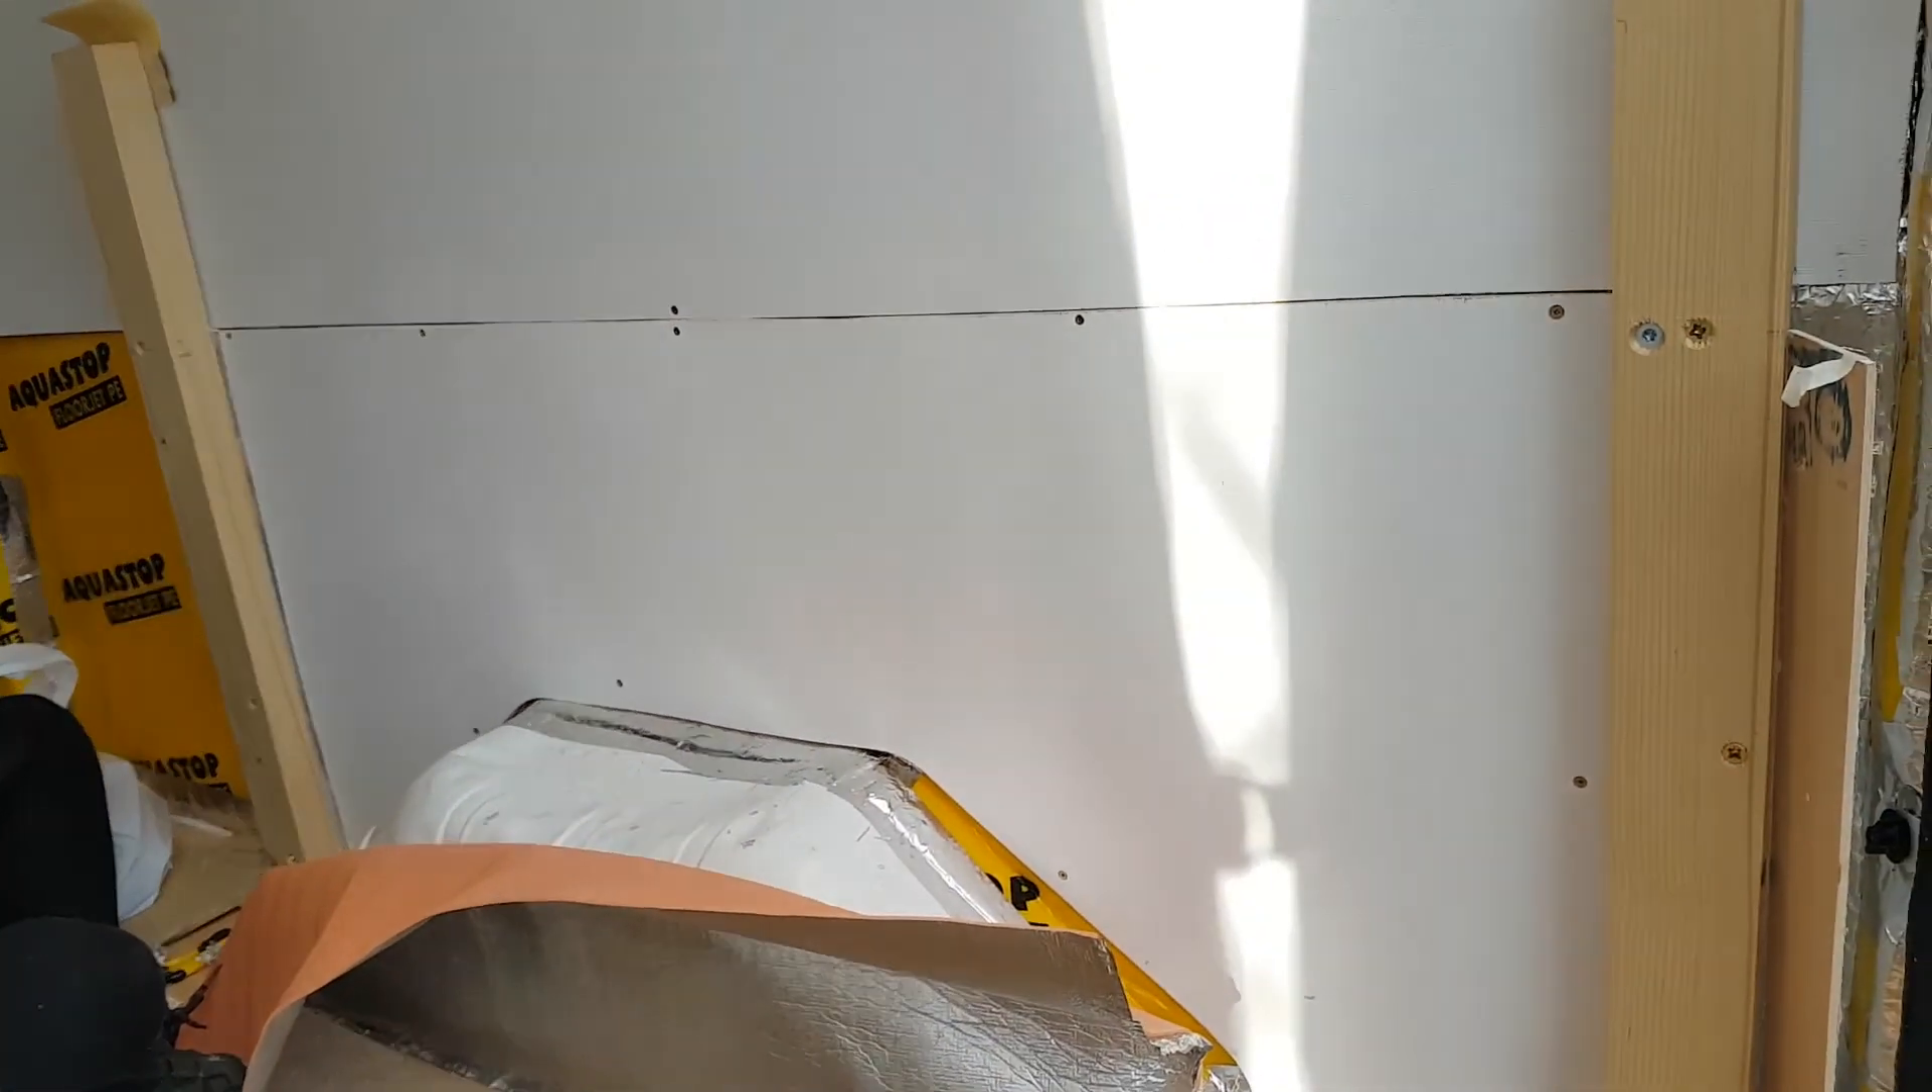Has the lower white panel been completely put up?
Yes.